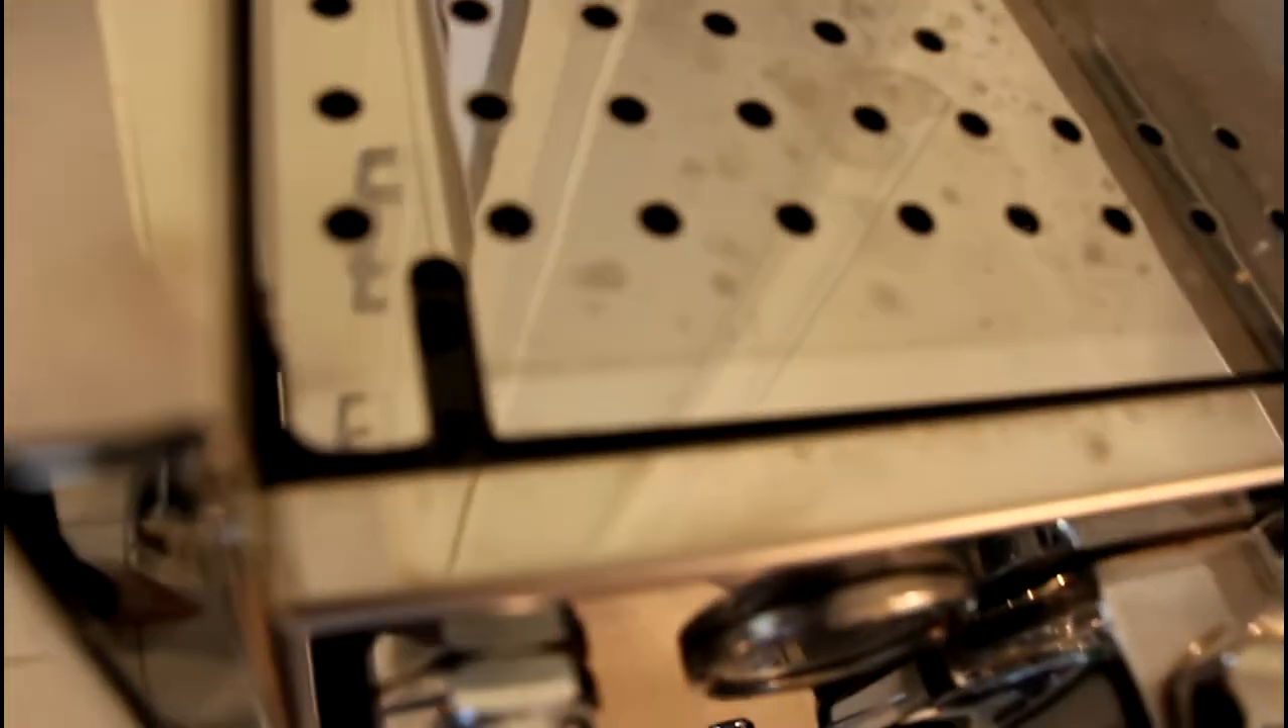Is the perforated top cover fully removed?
No.